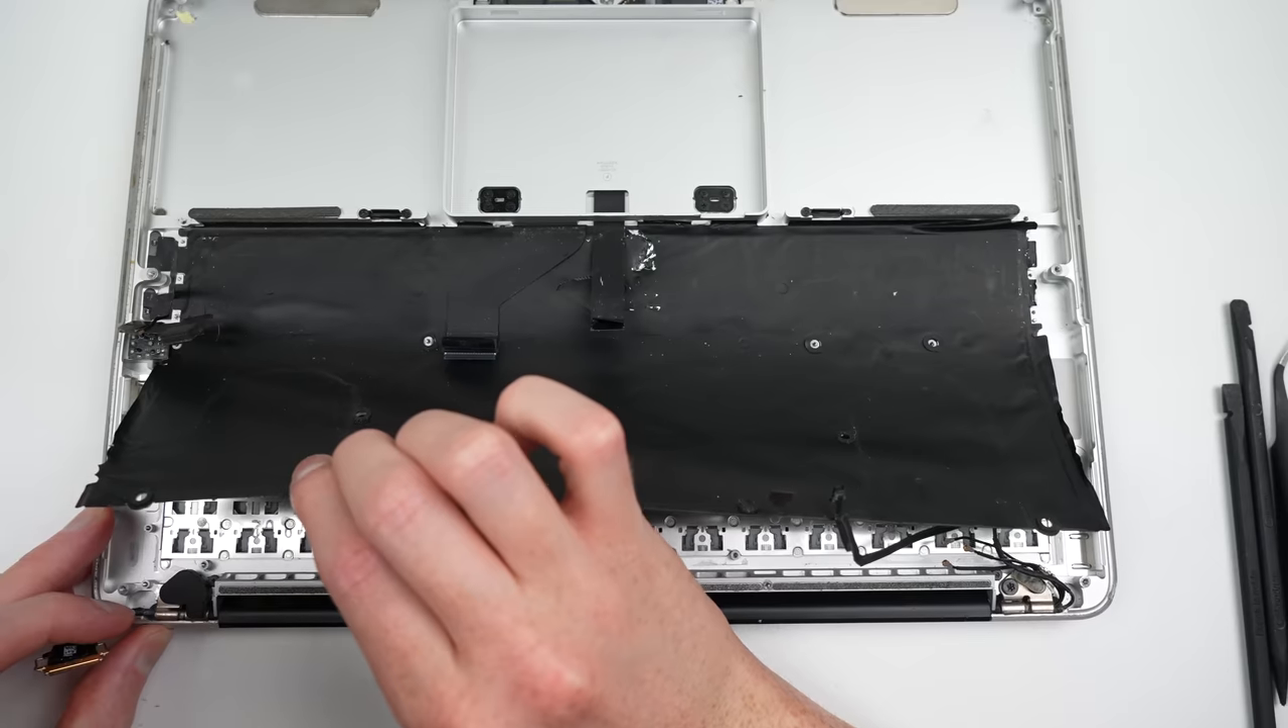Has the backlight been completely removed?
No.